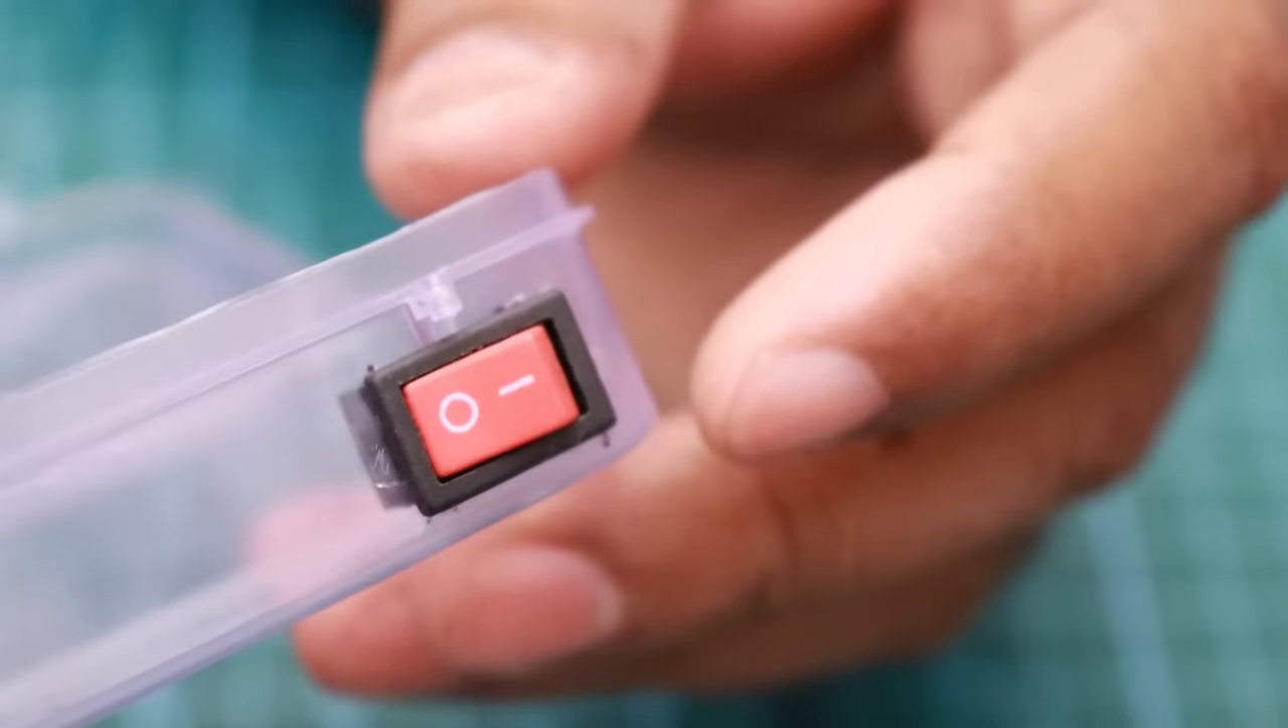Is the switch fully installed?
Yes.